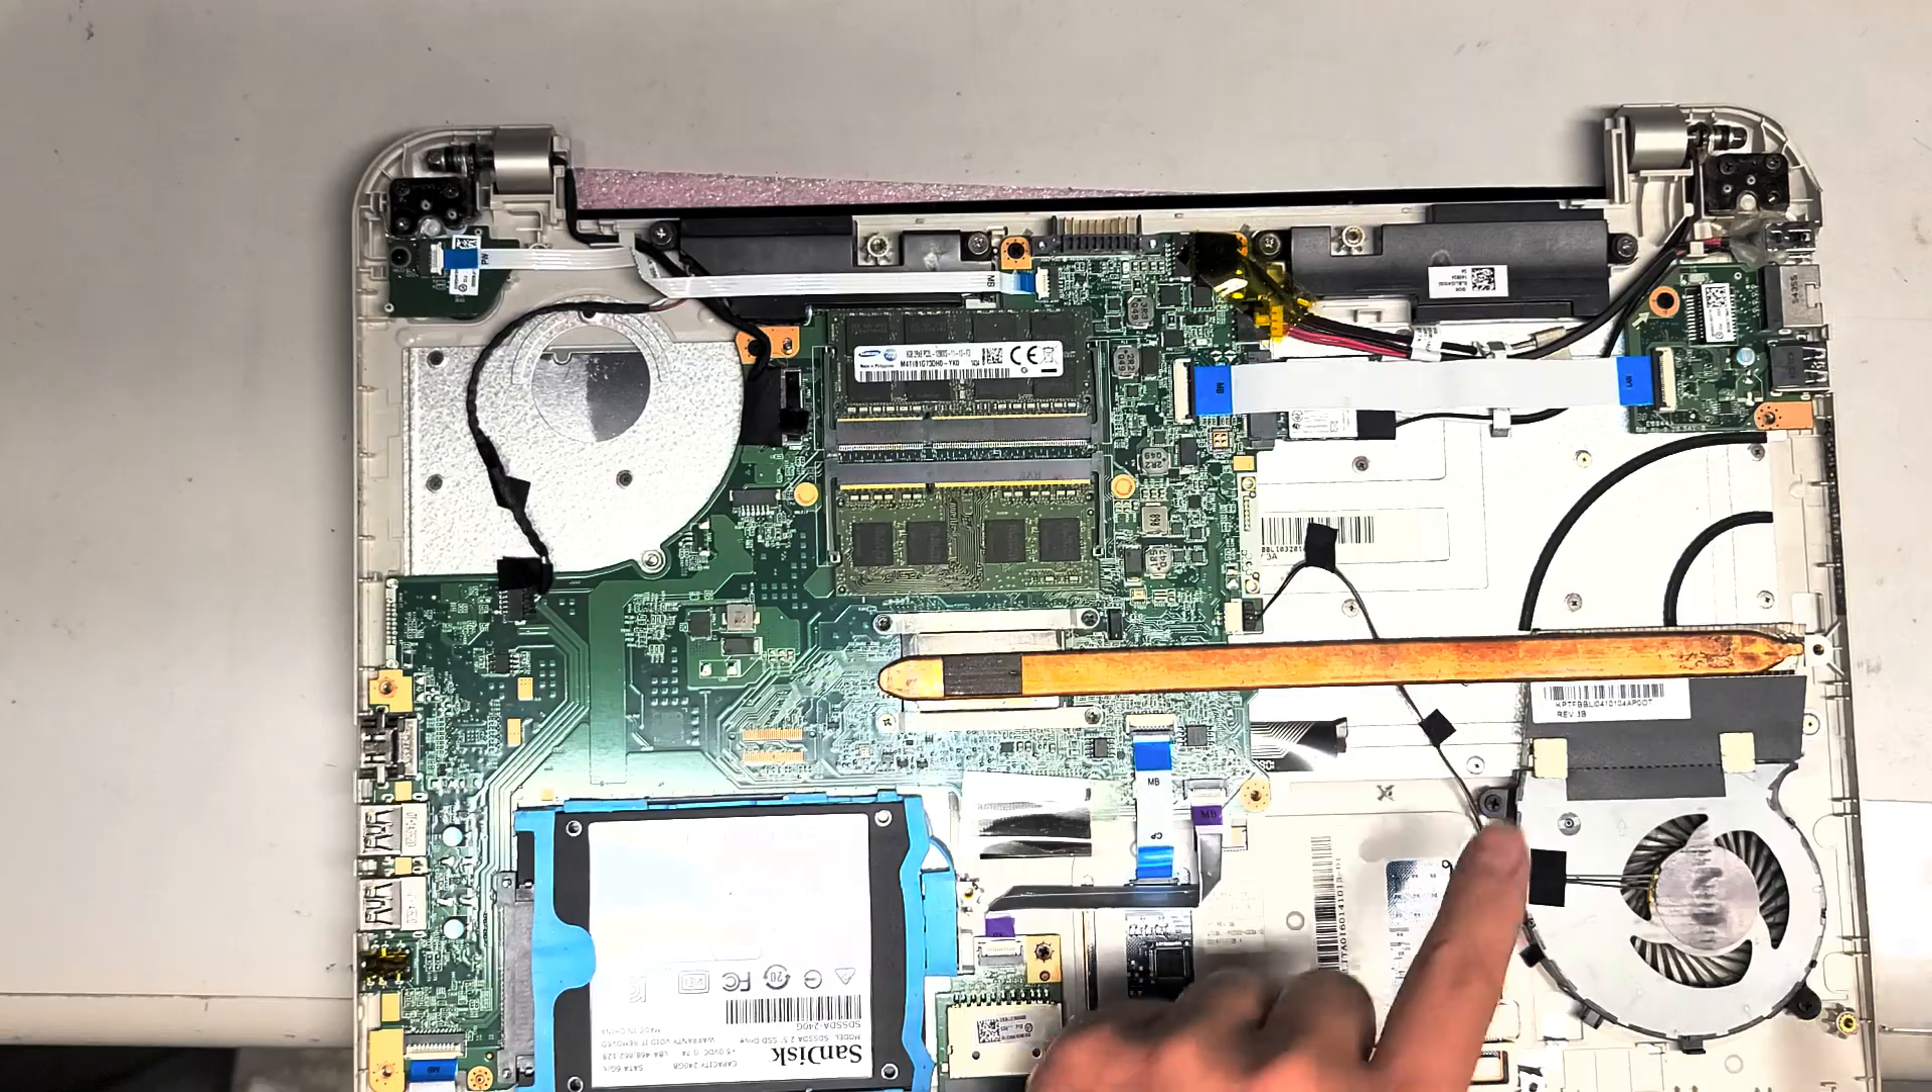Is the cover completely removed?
Yes.